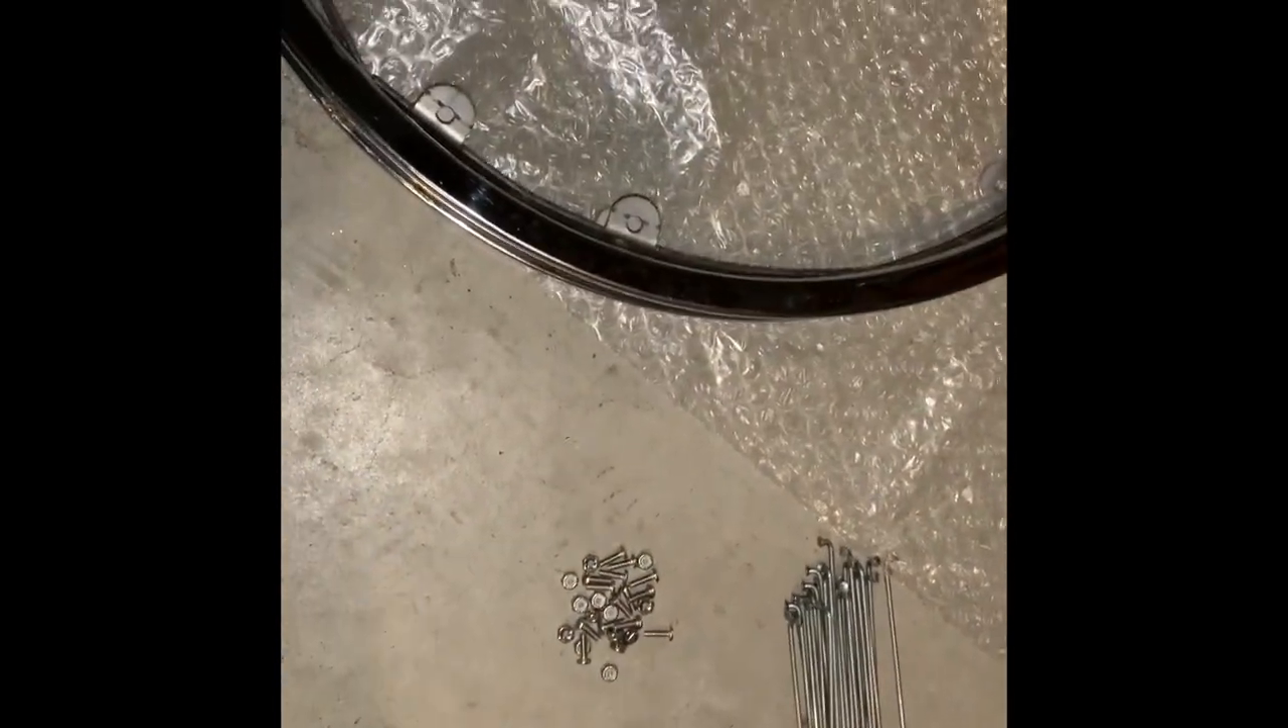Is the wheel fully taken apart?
Yes.